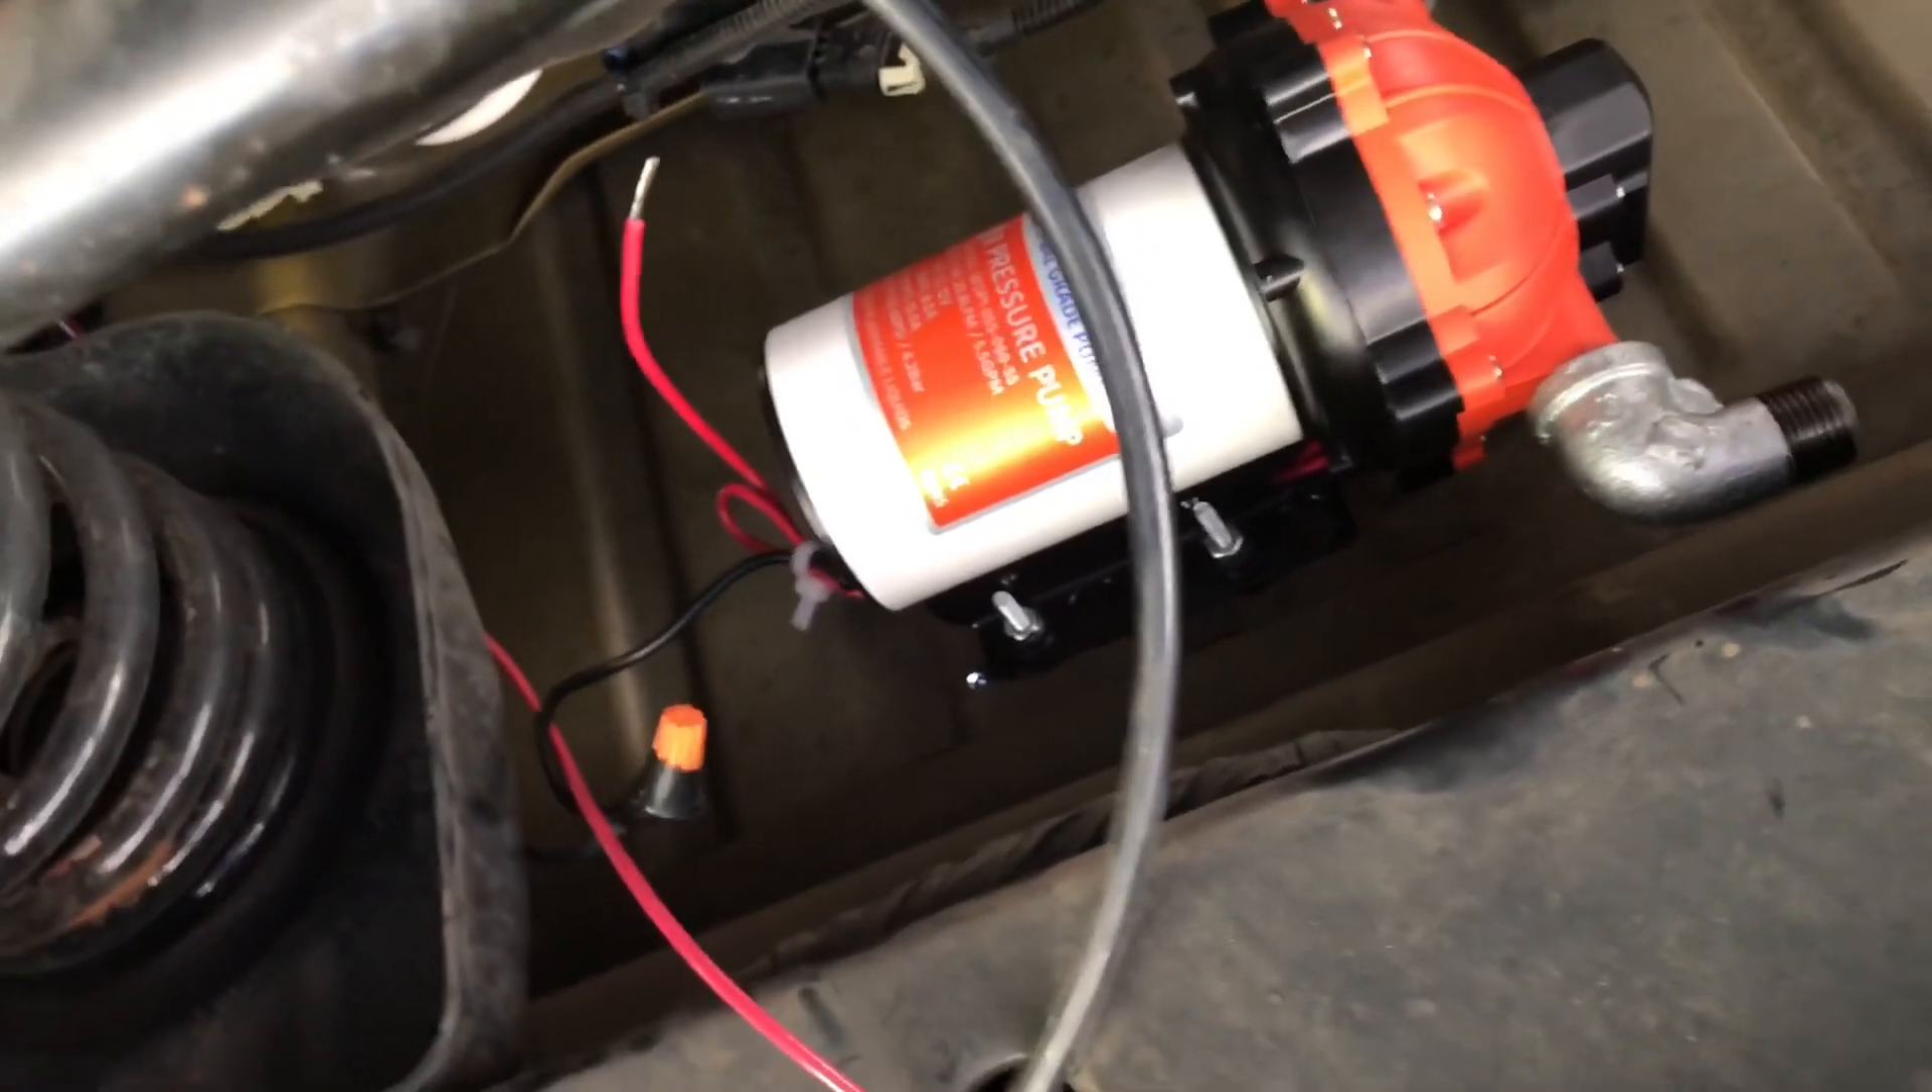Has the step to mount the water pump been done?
Yes.